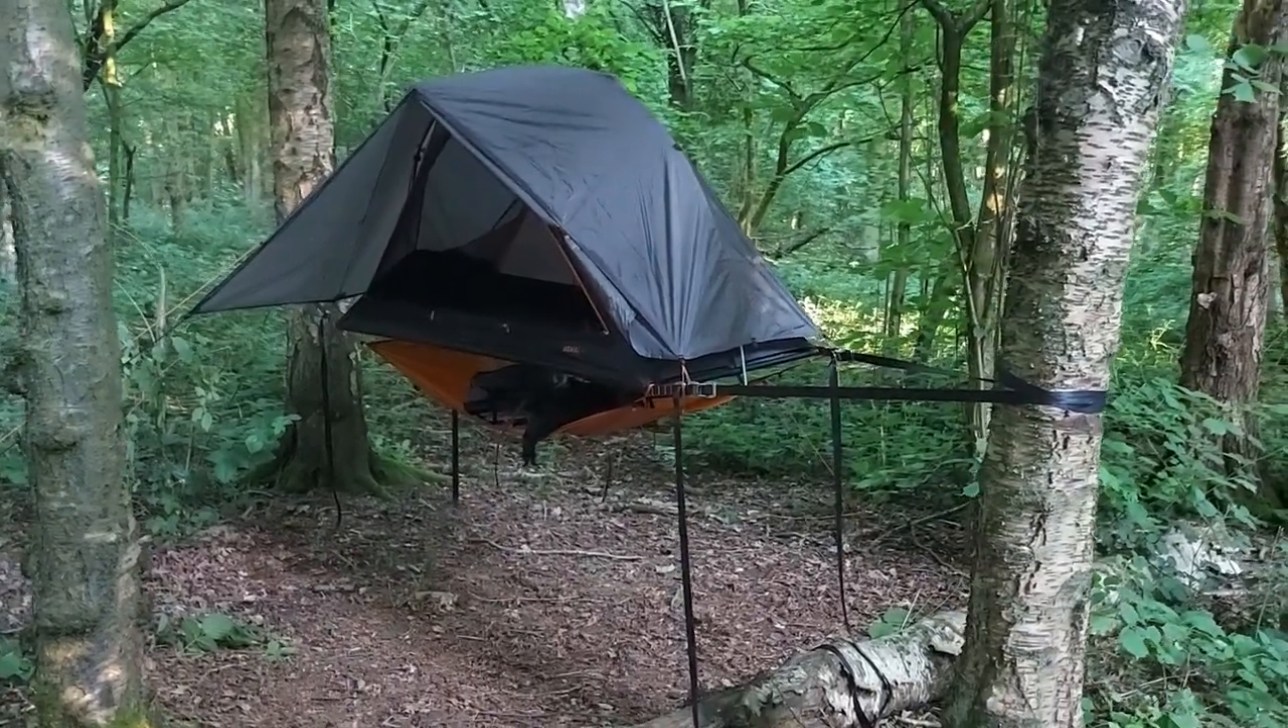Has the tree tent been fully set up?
Yes.